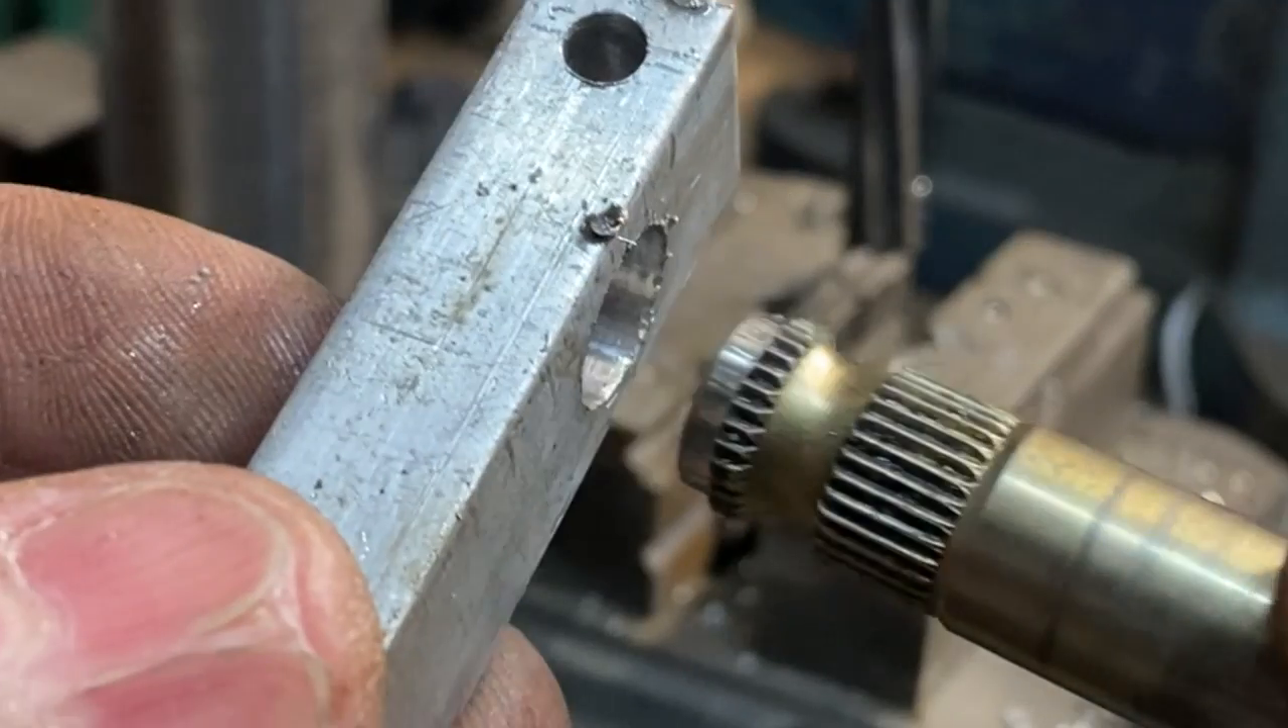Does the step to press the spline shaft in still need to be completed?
Yes.